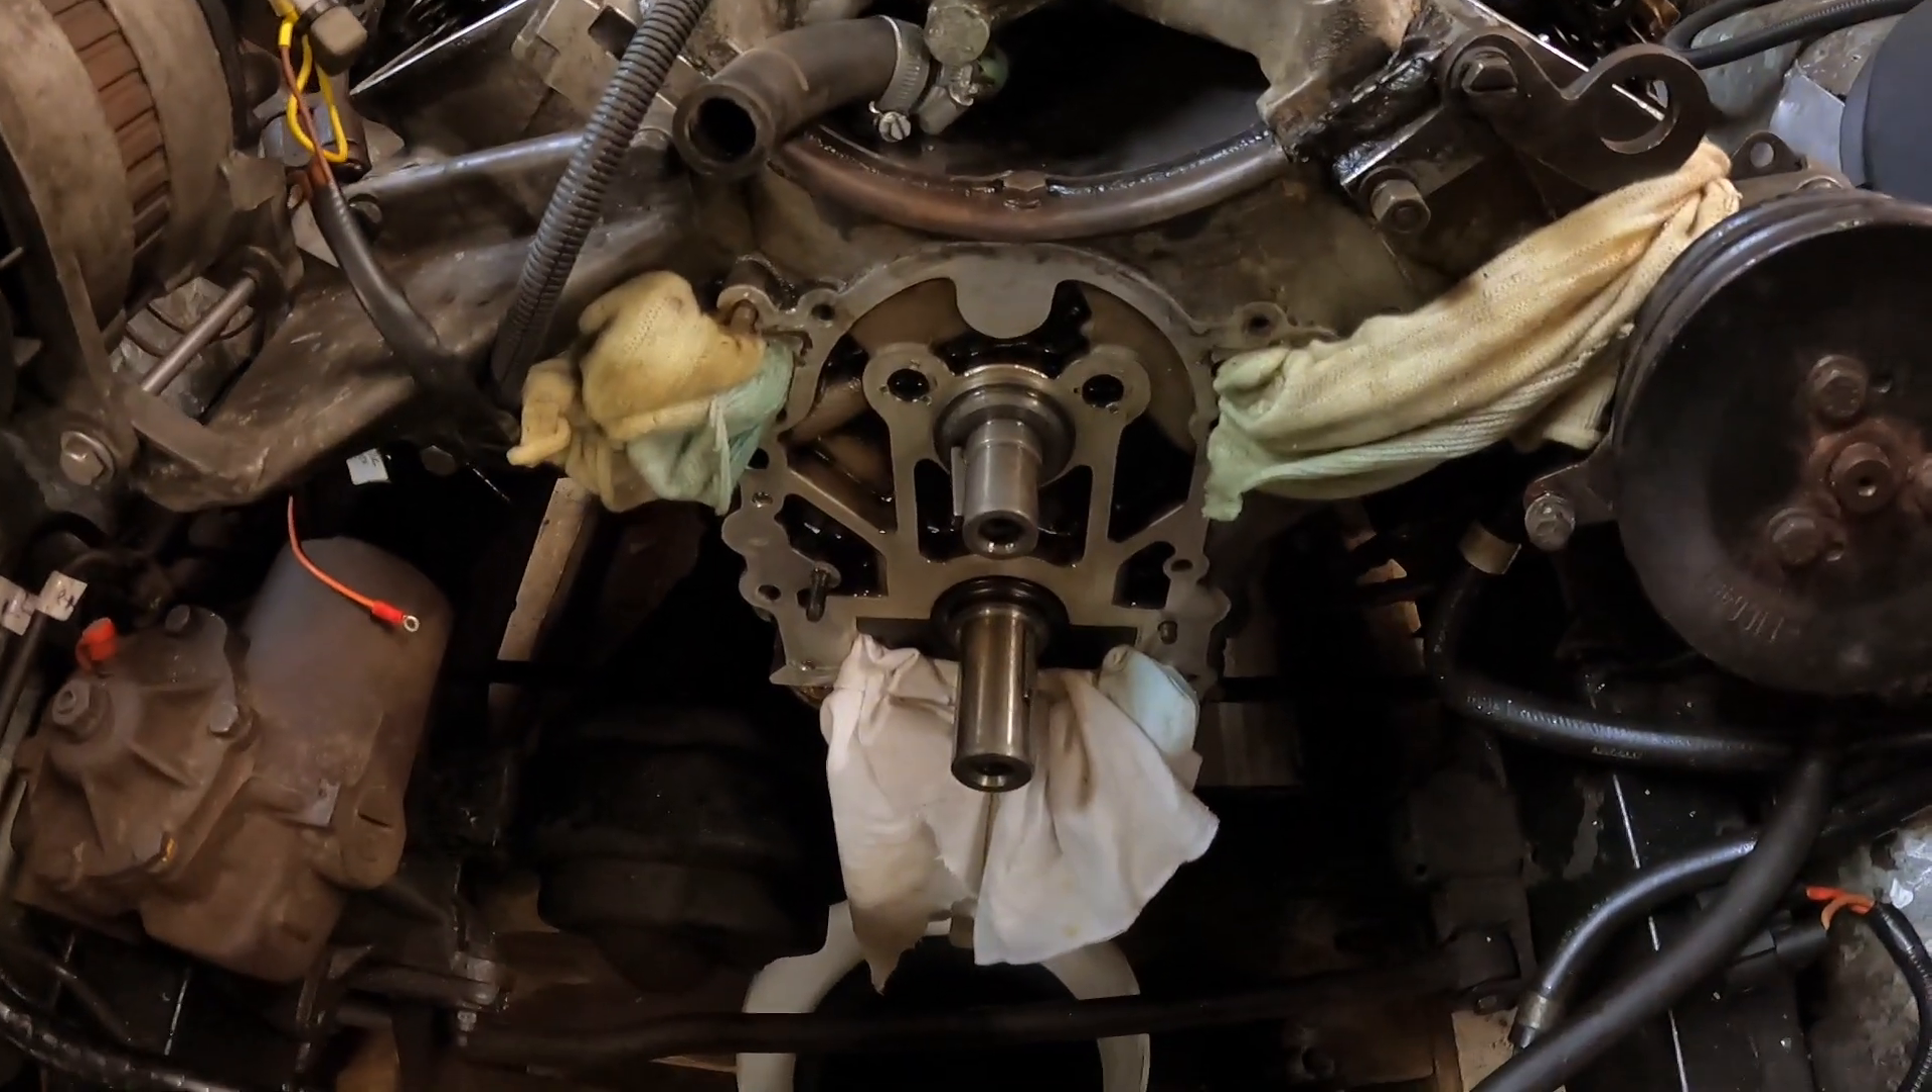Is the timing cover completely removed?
Yes.